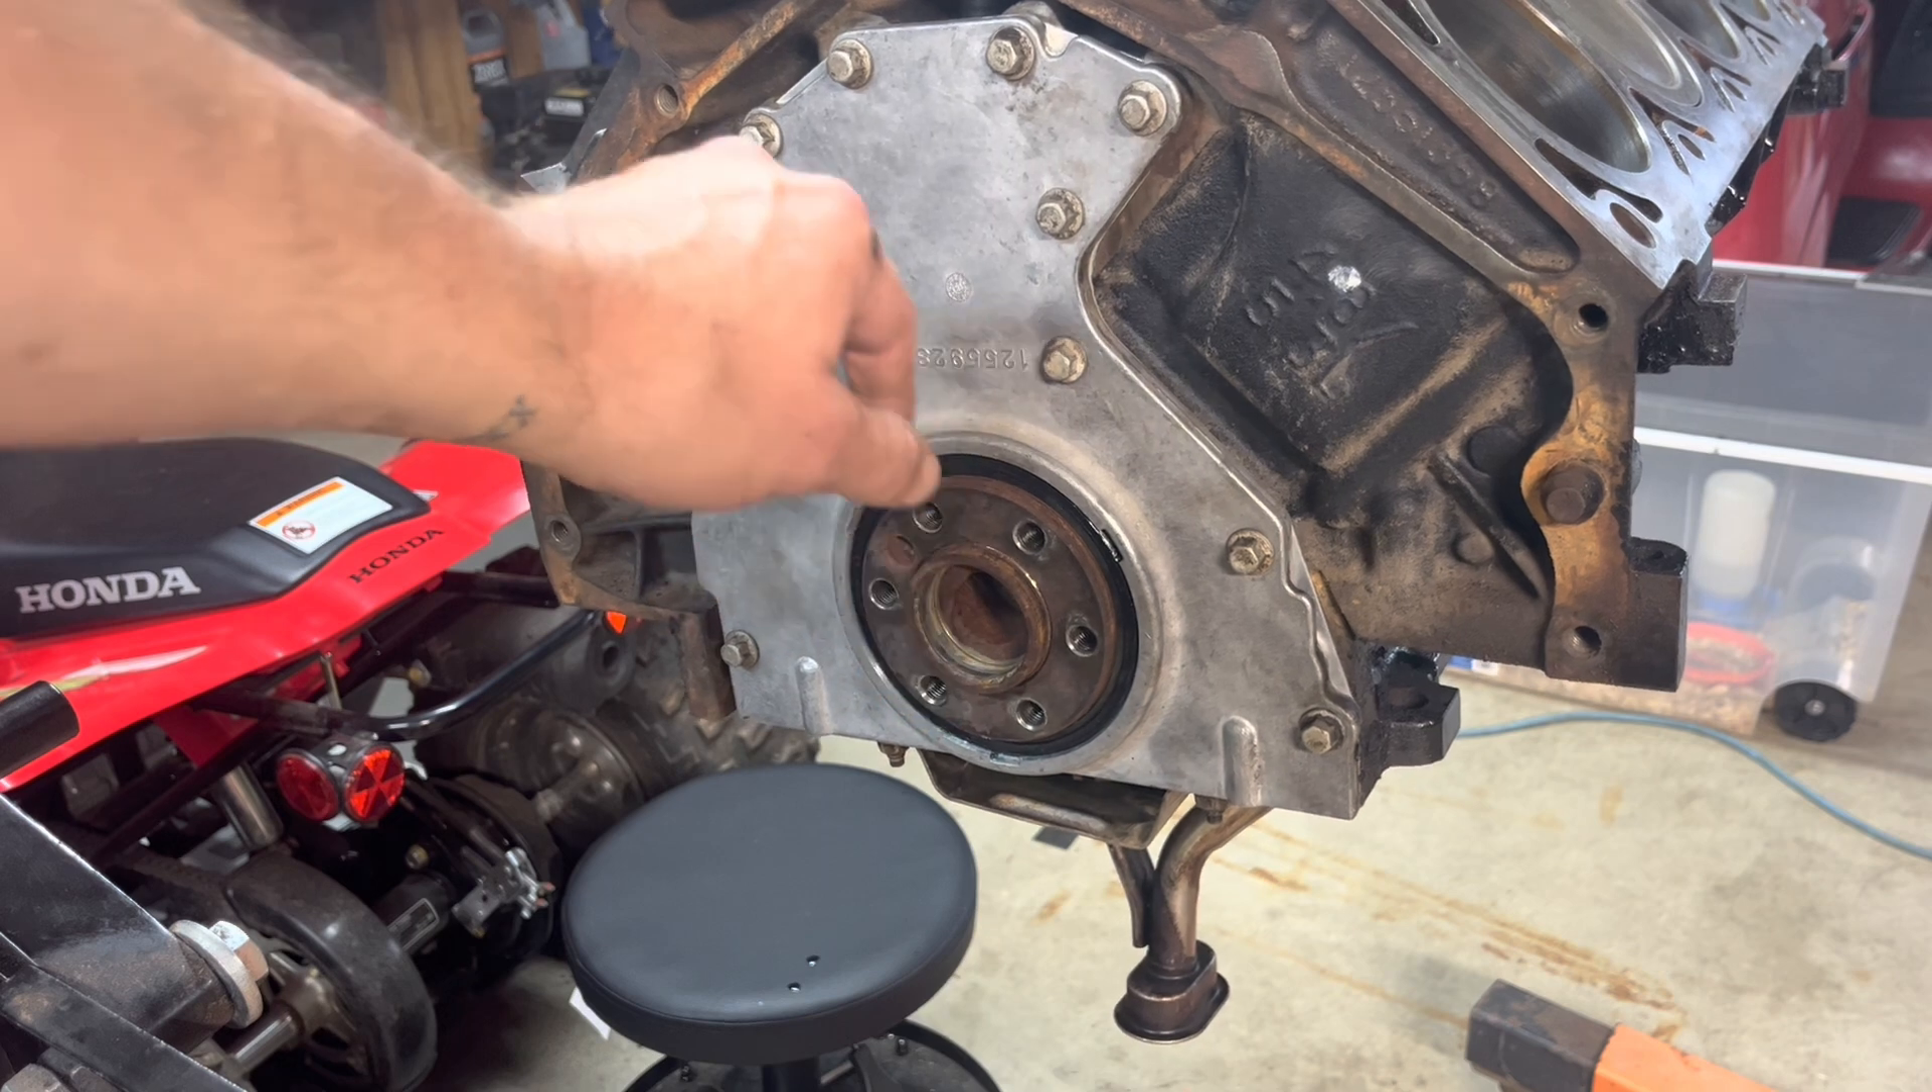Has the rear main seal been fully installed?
Yes.